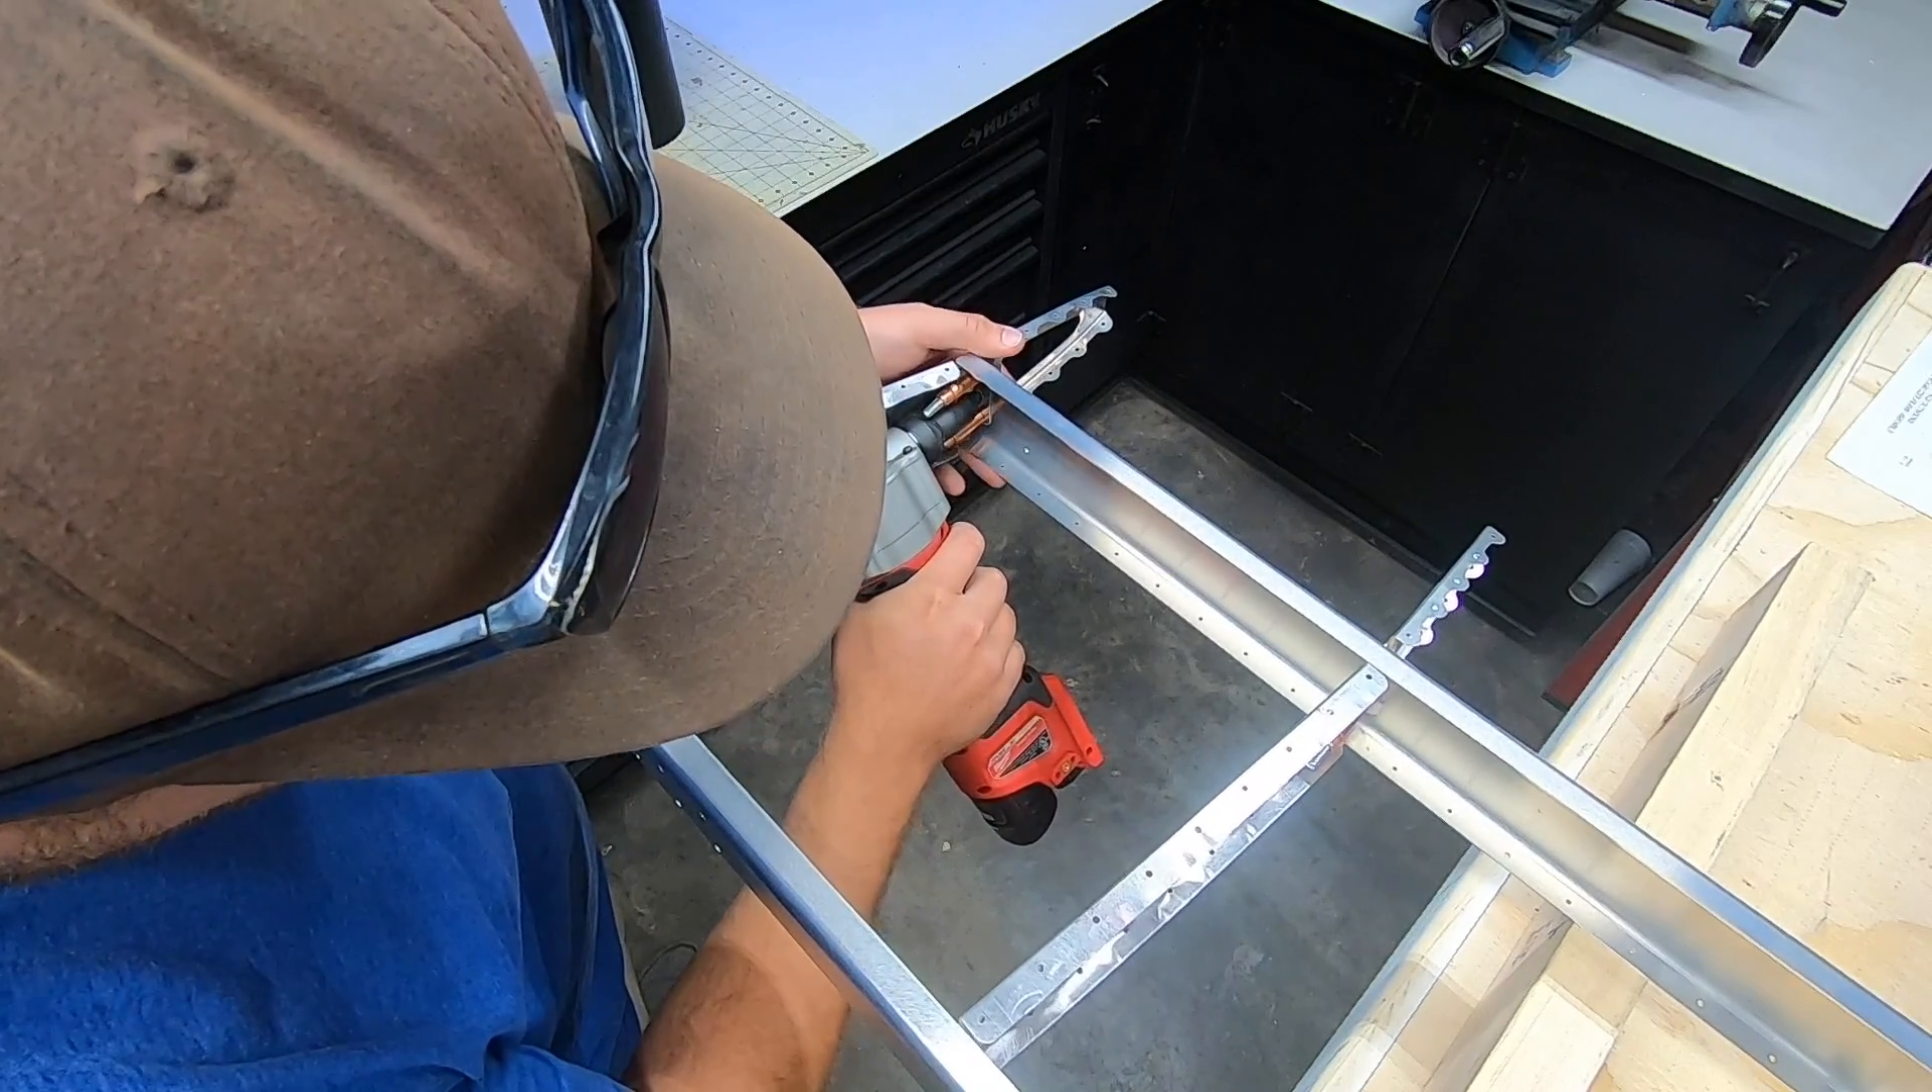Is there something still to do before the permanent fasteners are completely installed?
Yes.